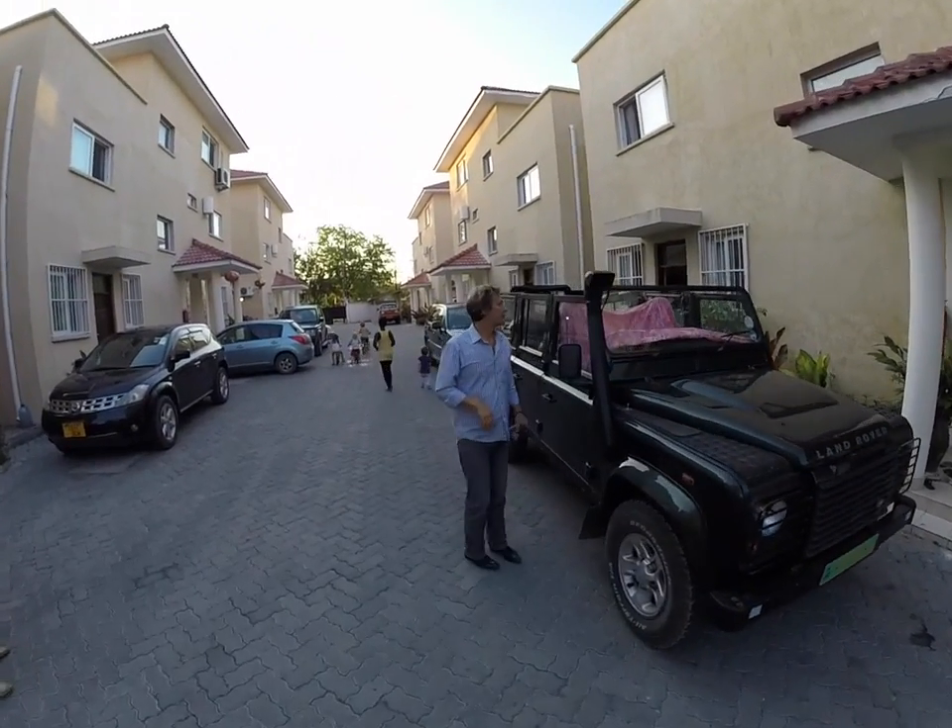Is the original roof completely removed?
Yes.